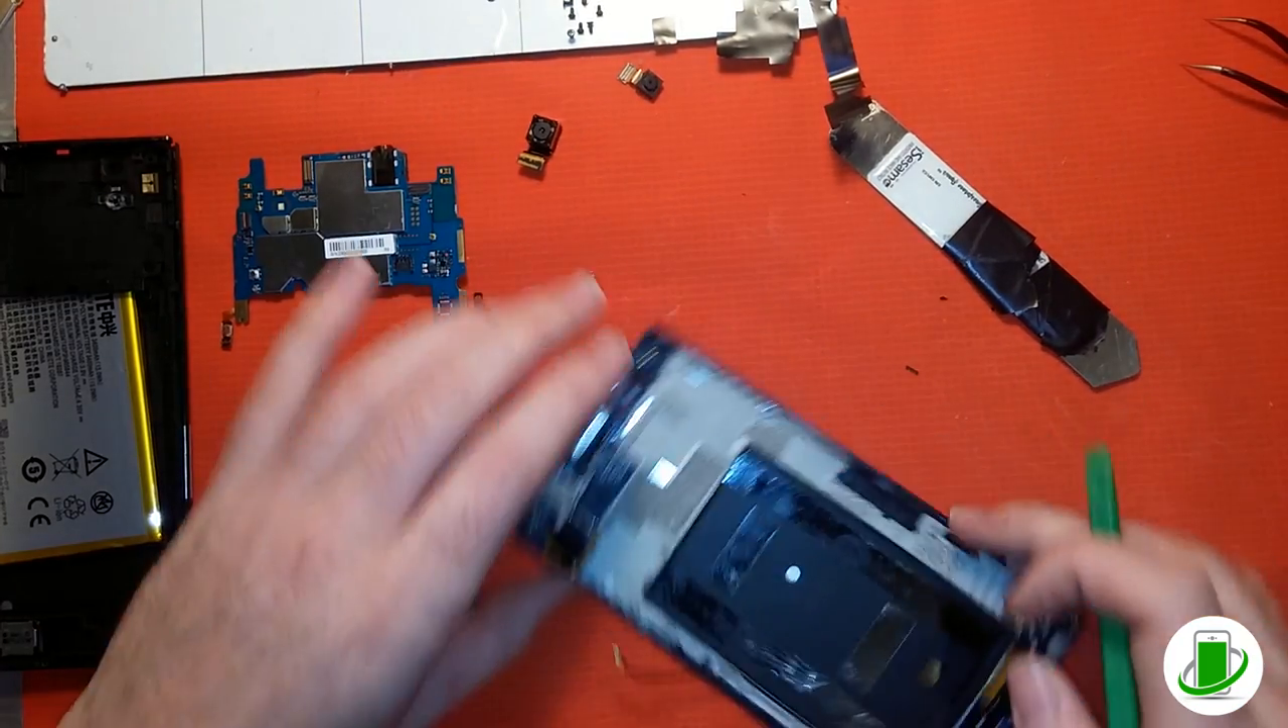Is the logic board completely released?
Yes.